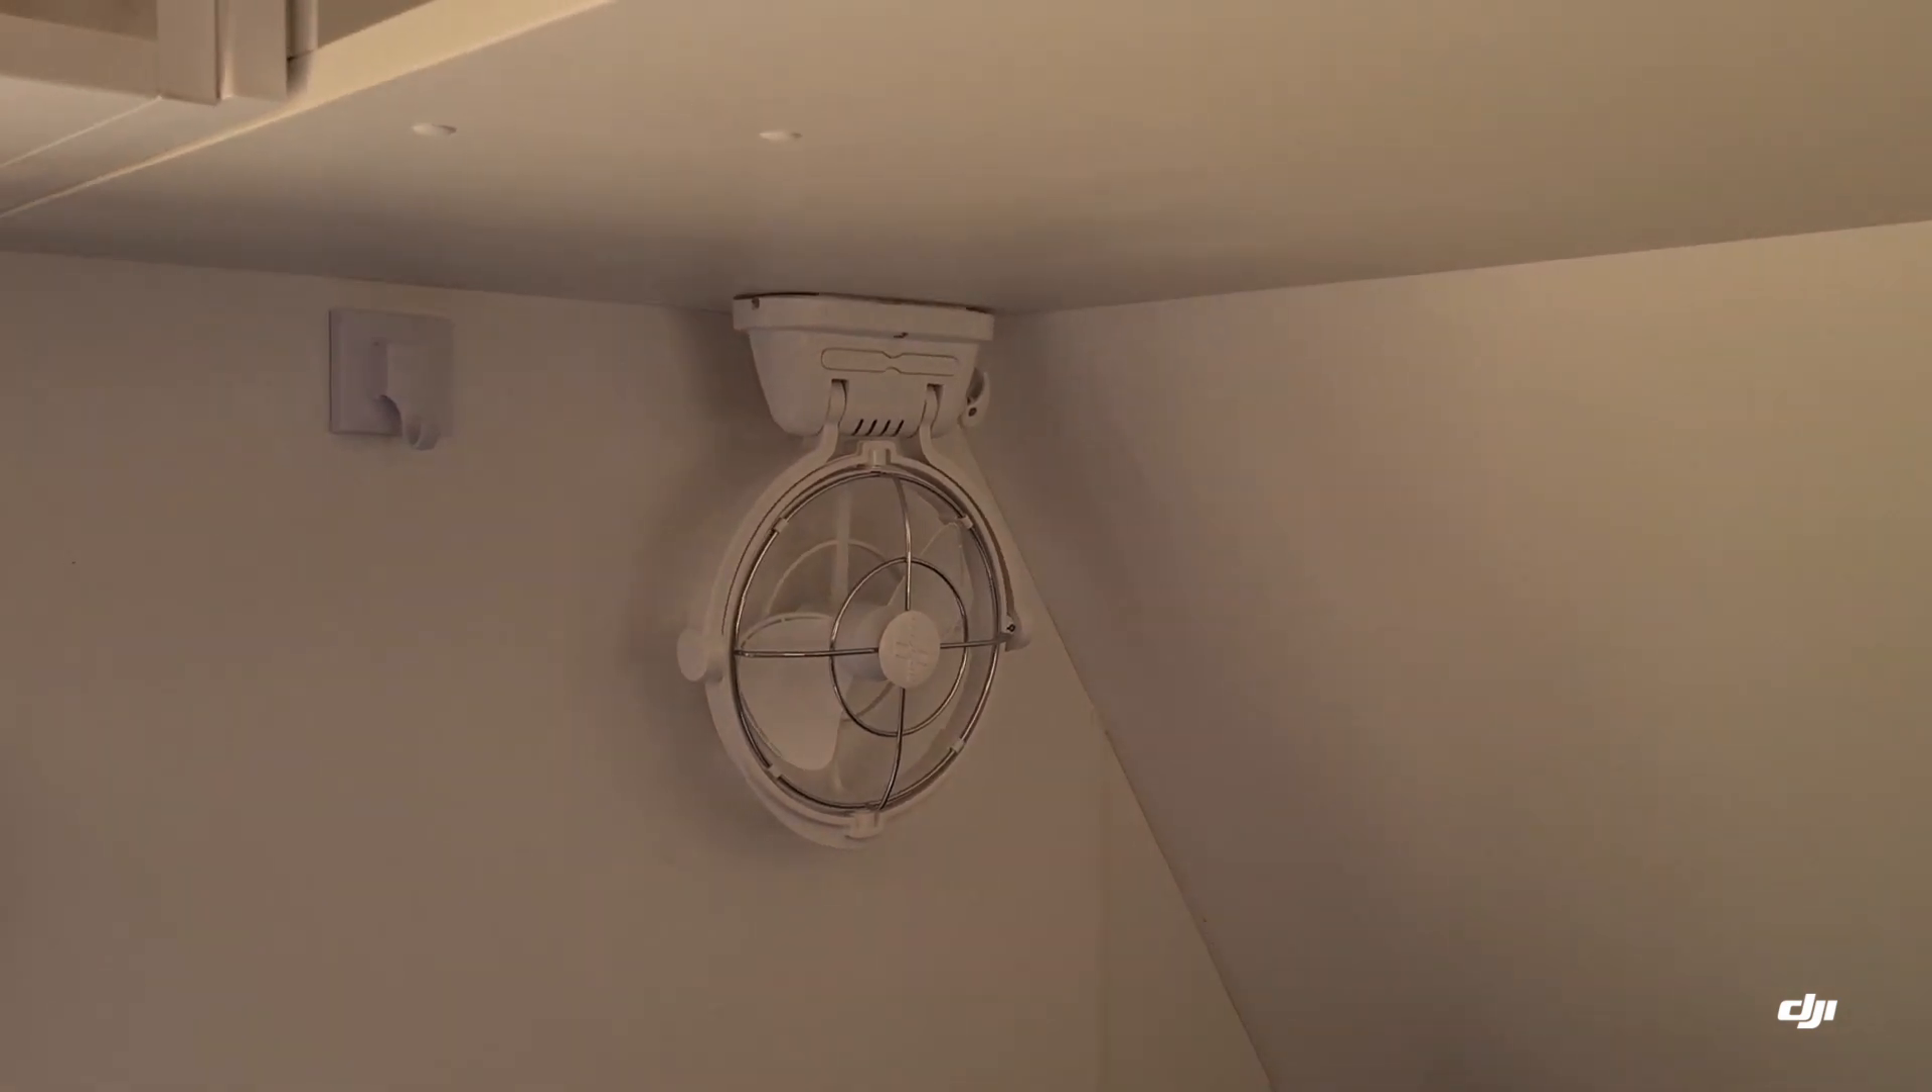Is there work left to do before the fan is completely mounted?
No.